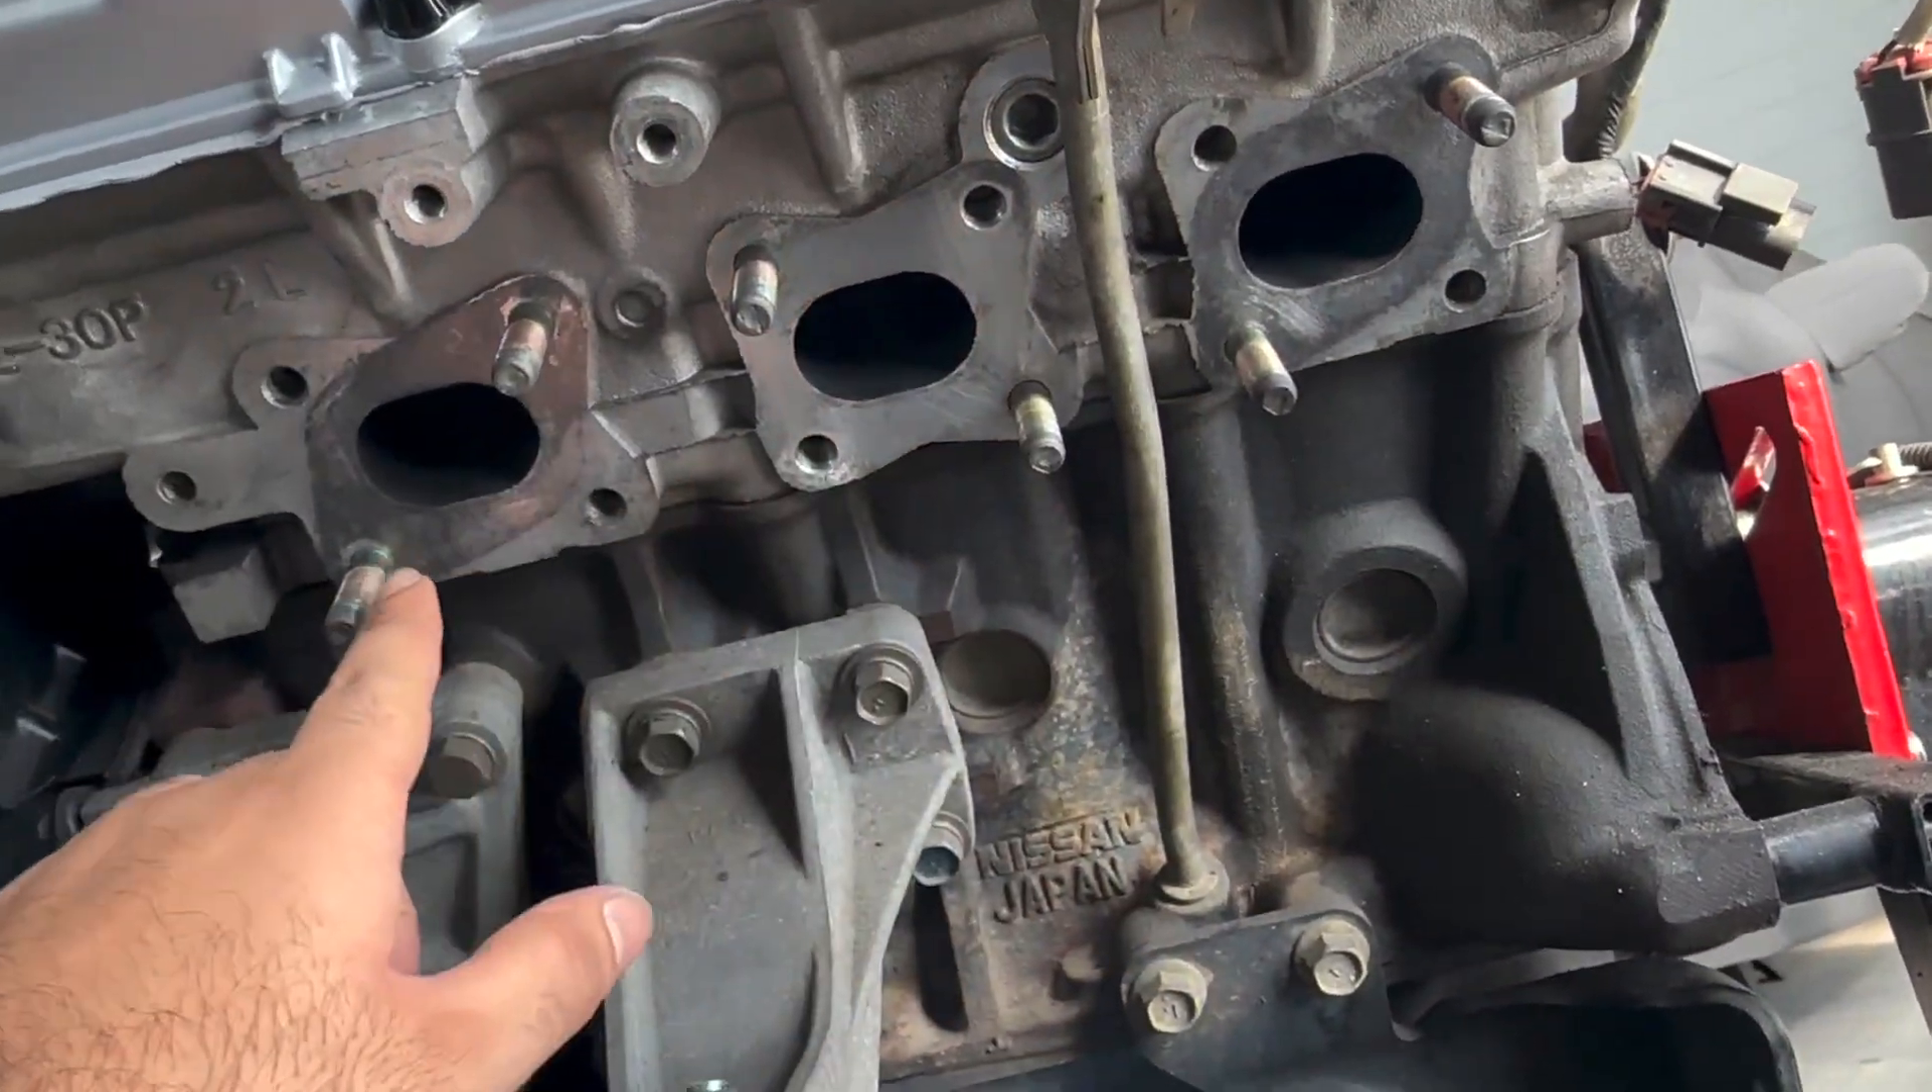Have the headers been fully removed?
Yes.